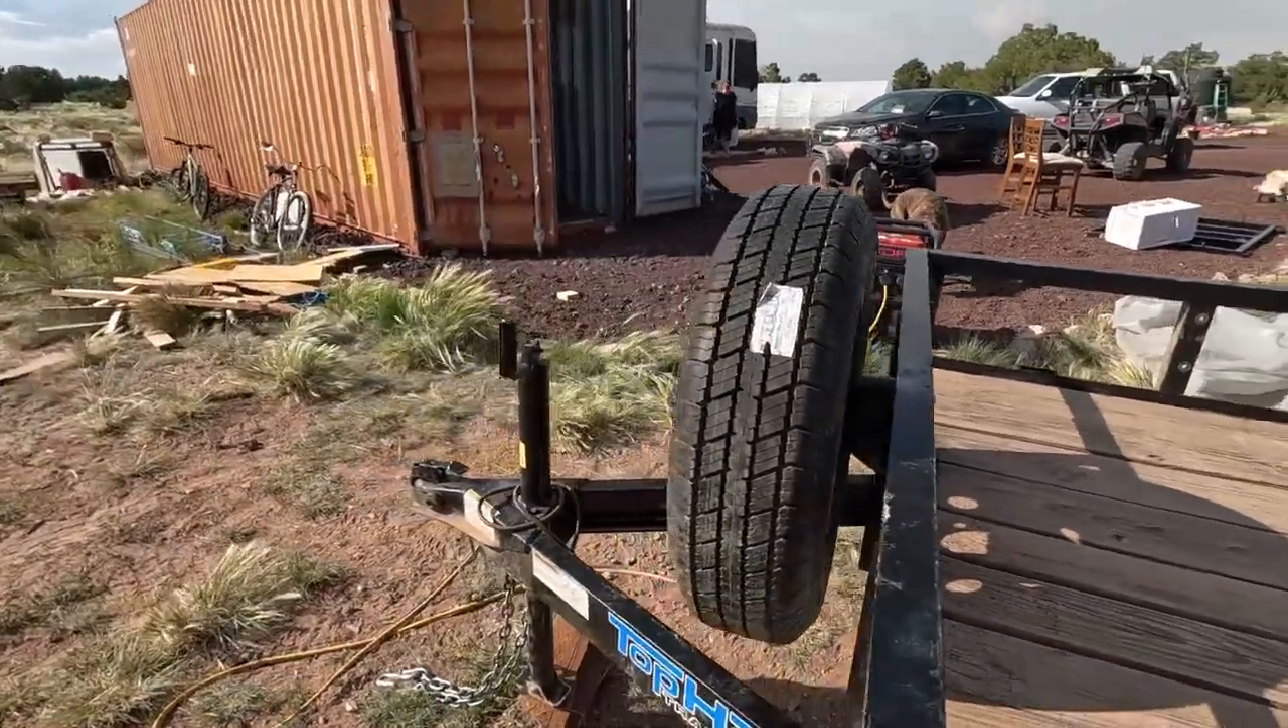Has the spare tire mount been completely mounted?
Yes.